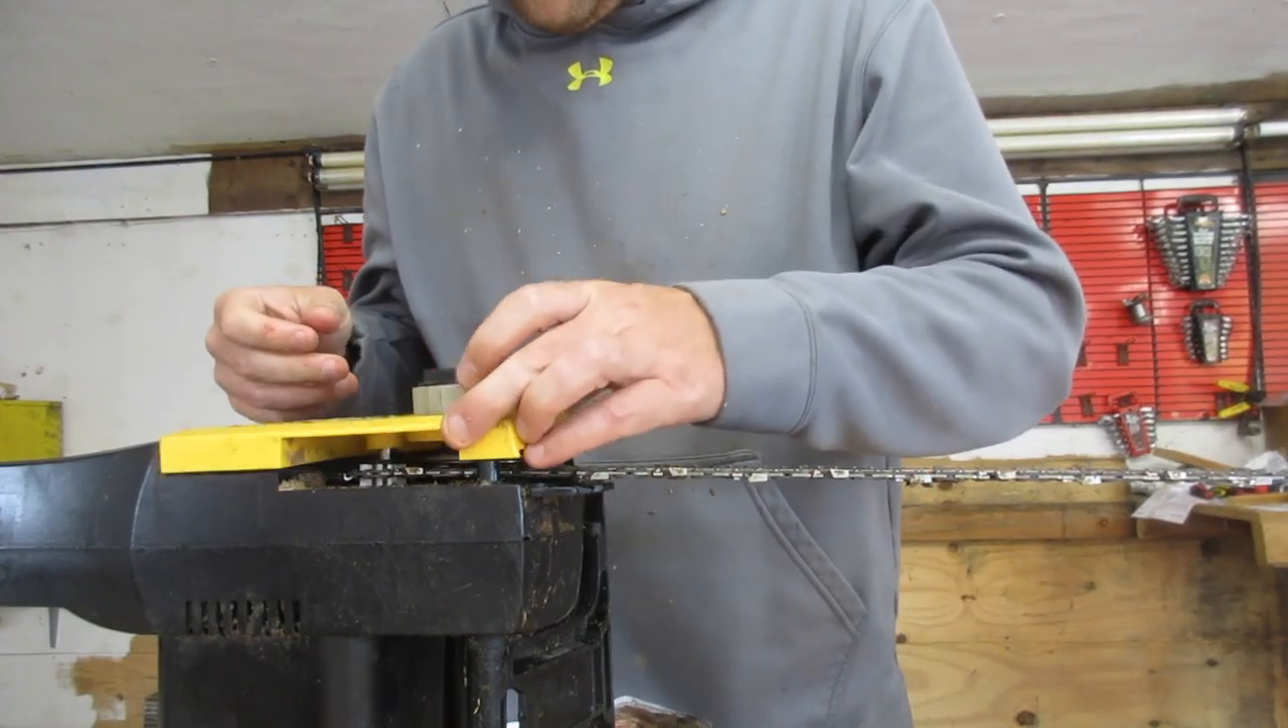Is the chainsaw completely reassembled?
No.